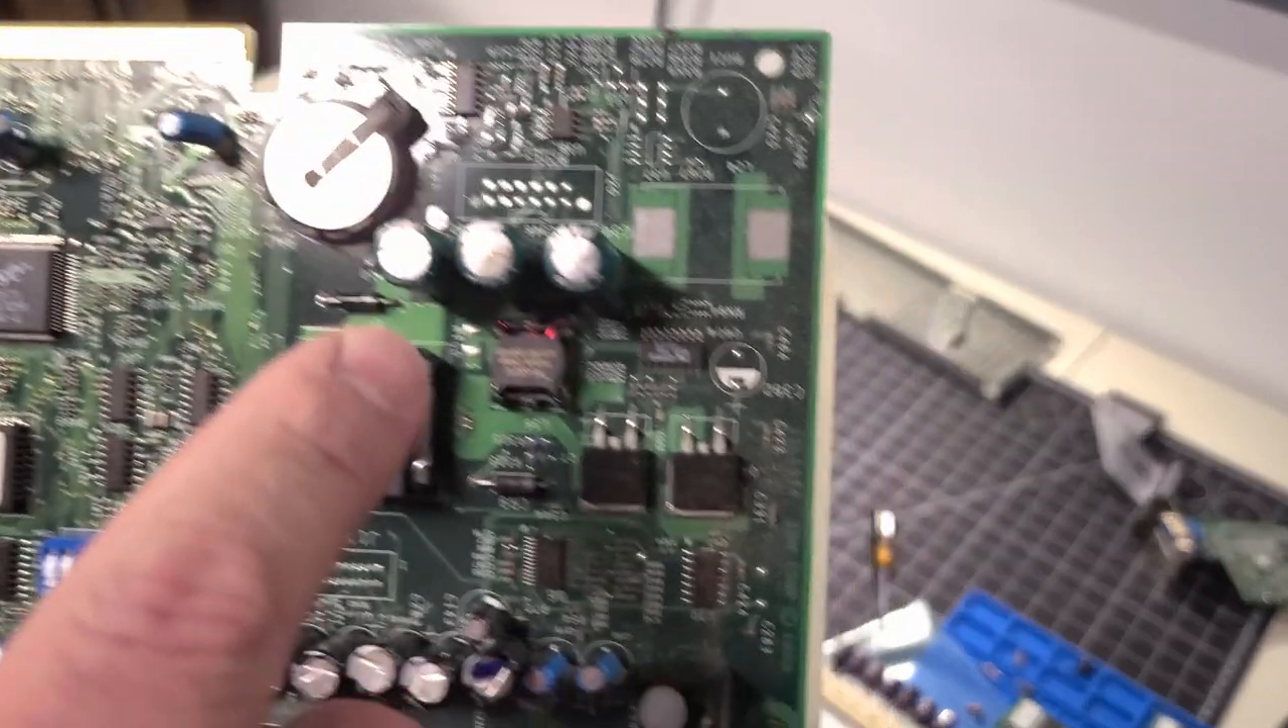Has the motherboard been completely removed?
Yes.